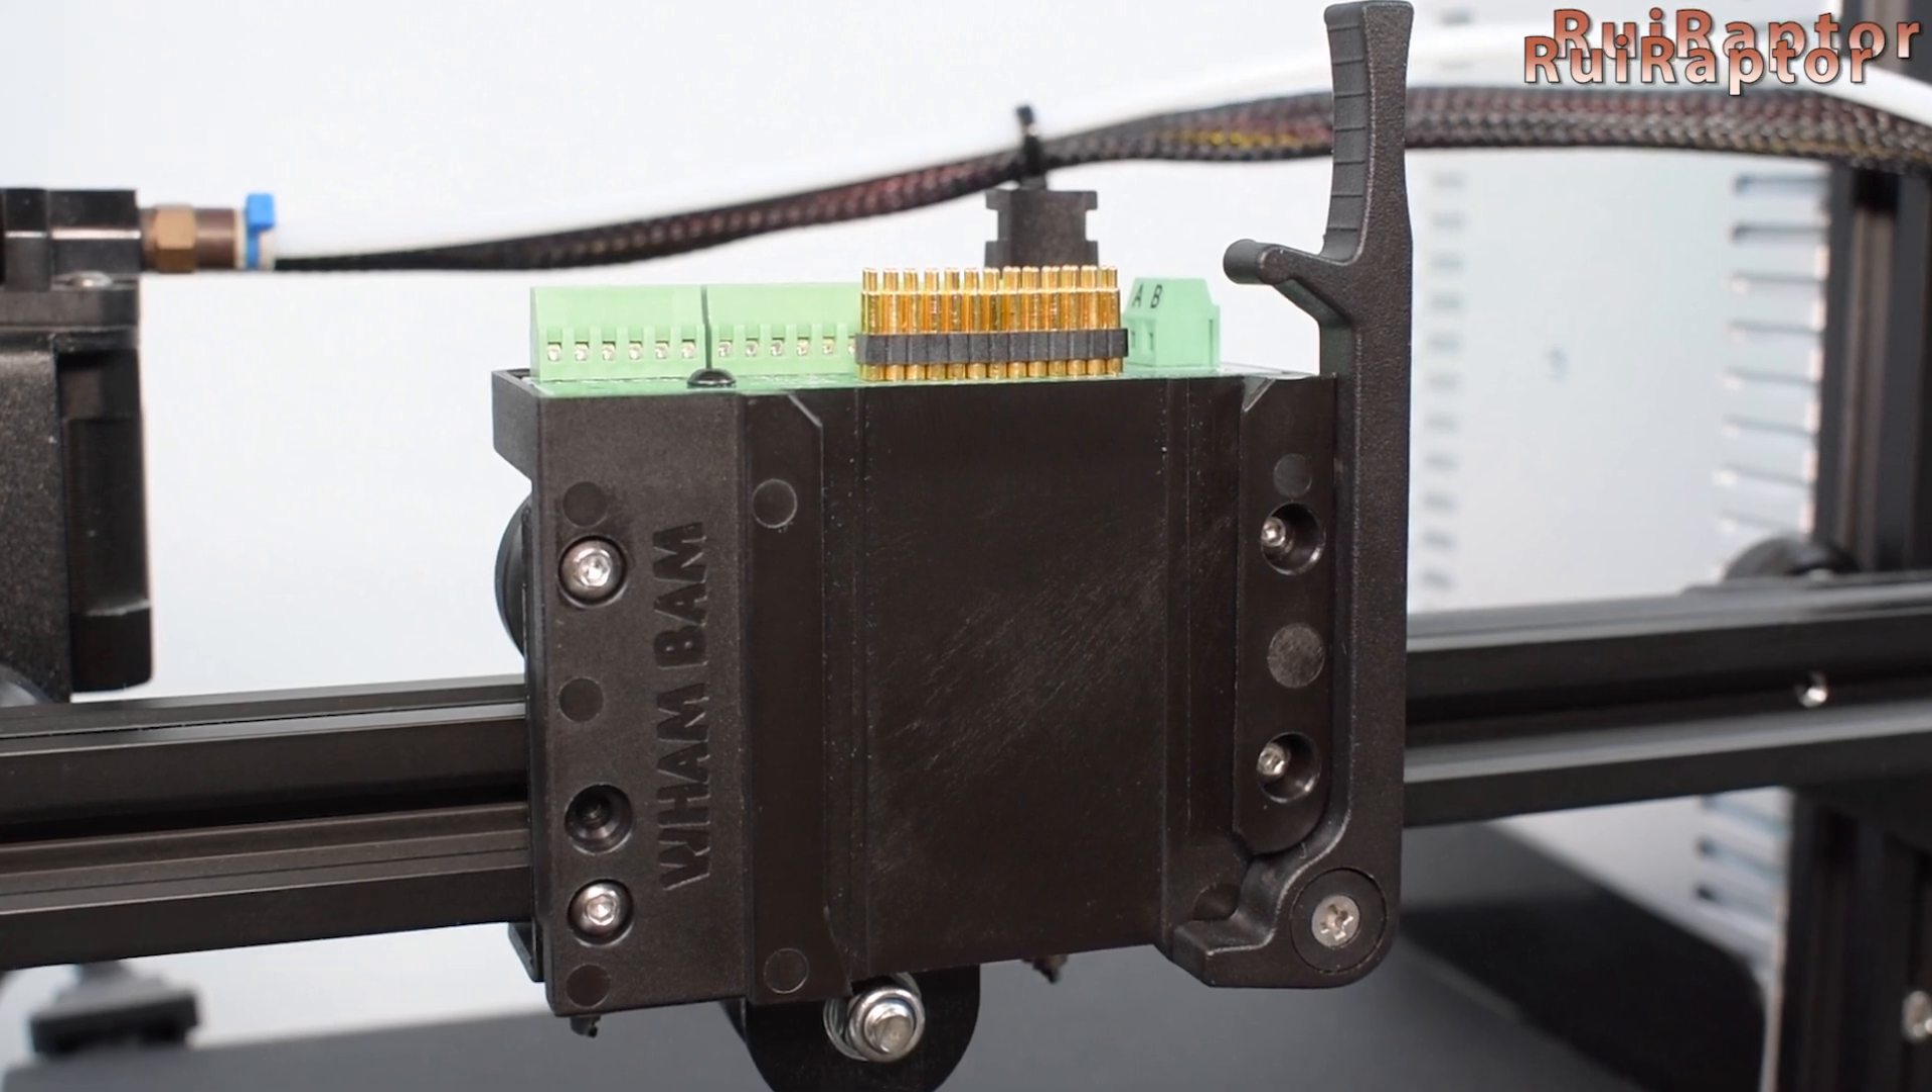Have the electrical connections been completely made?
No.